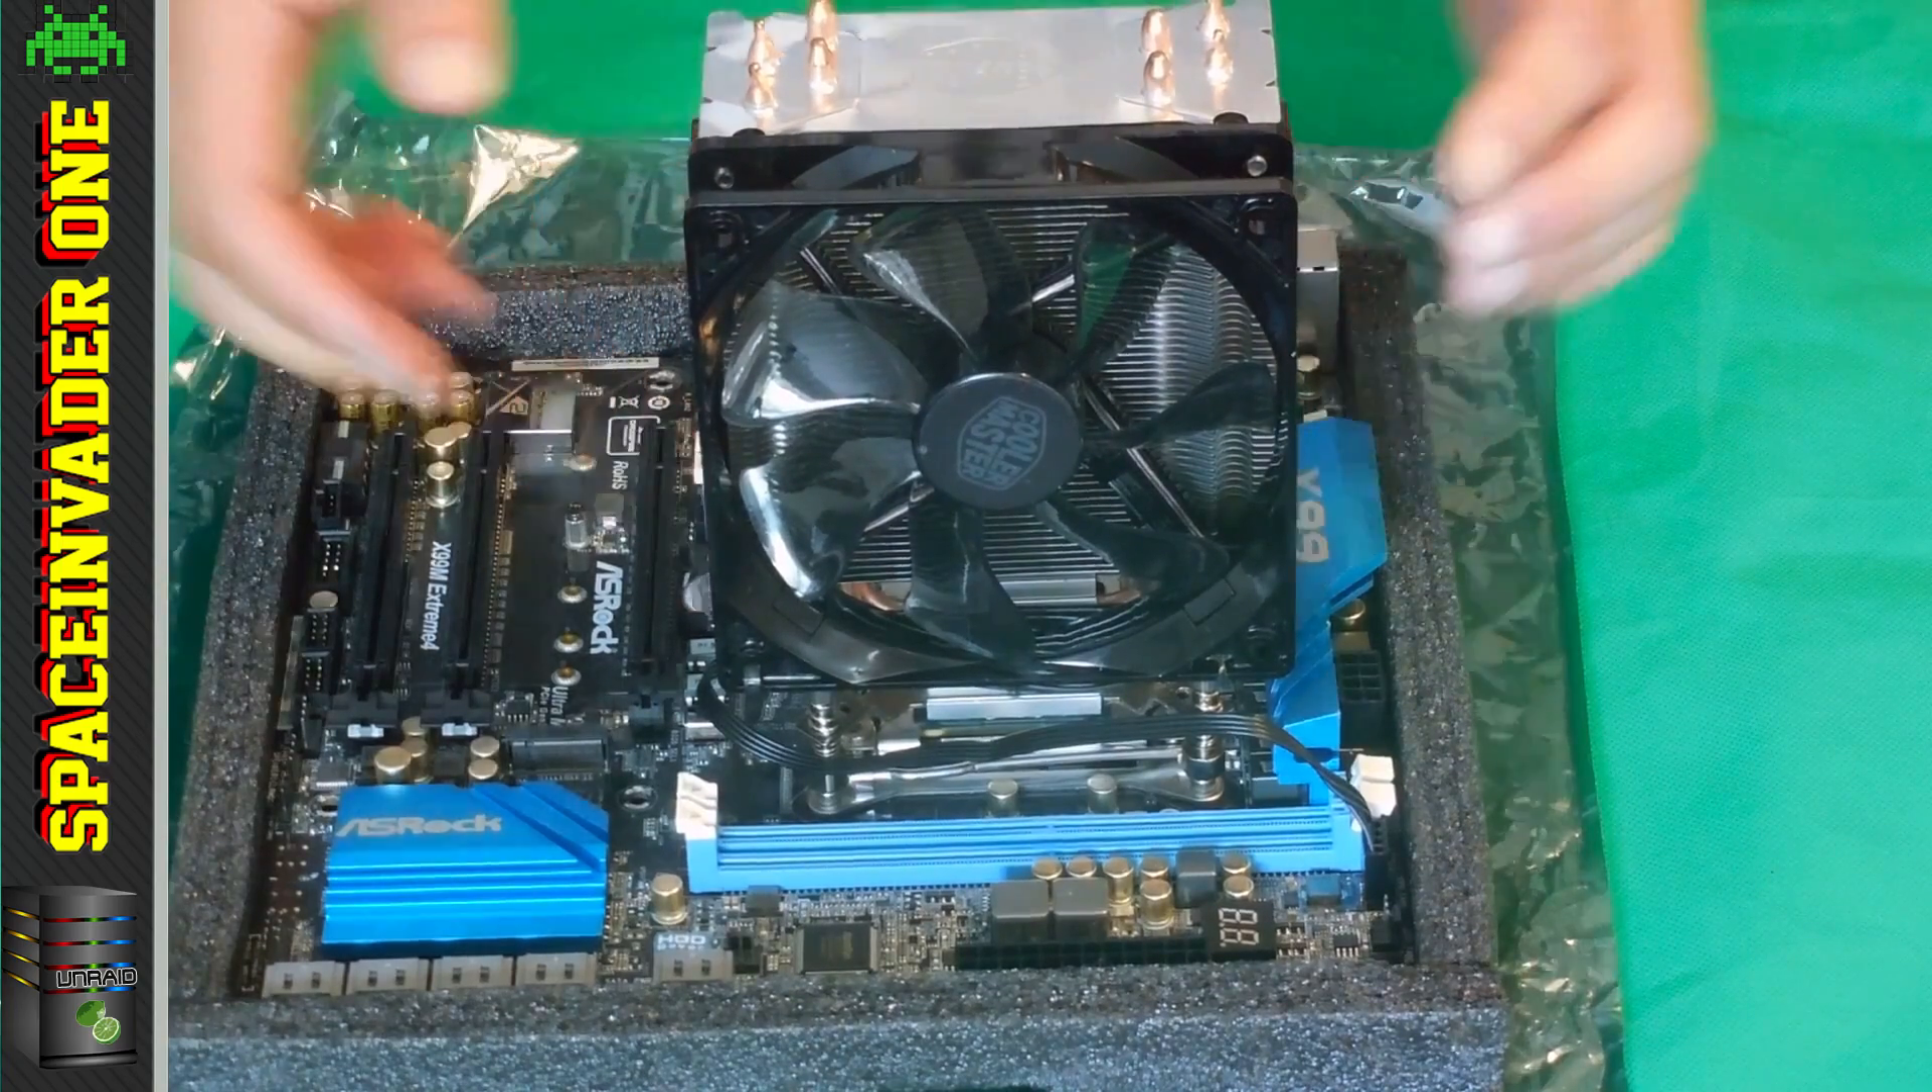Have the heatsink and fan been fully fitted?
Yes.